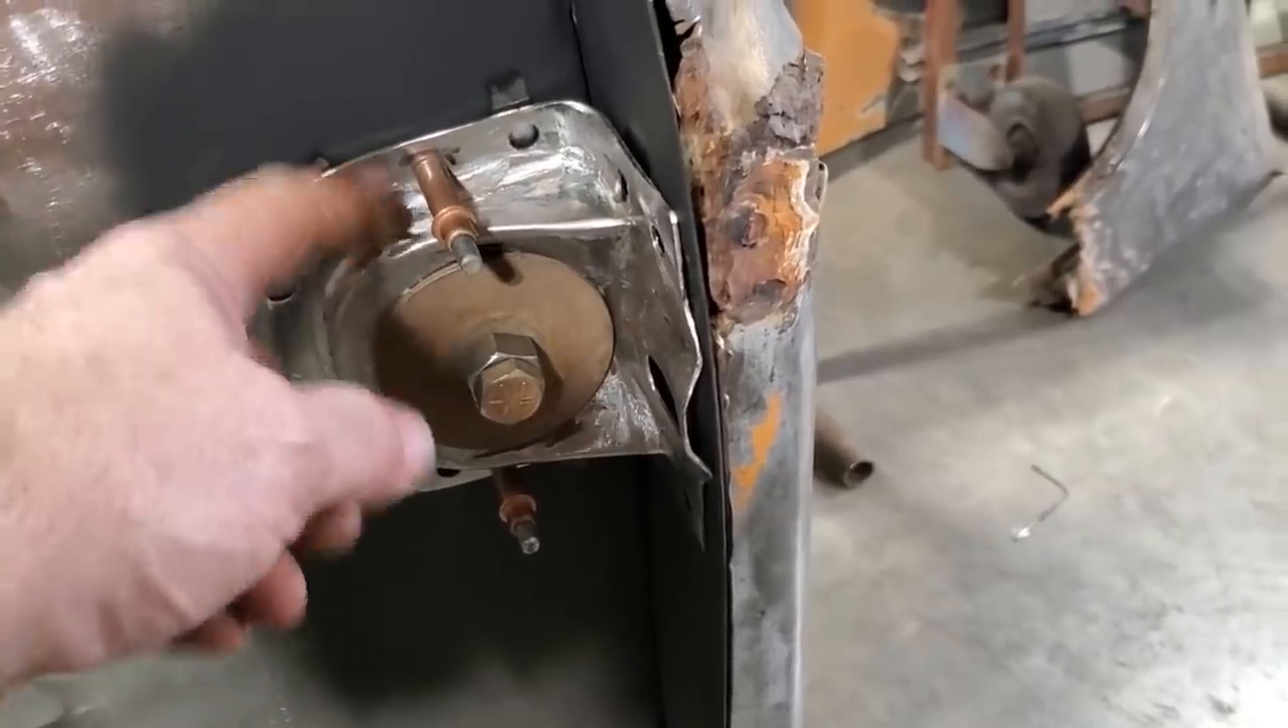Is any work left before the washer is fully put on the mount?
No.